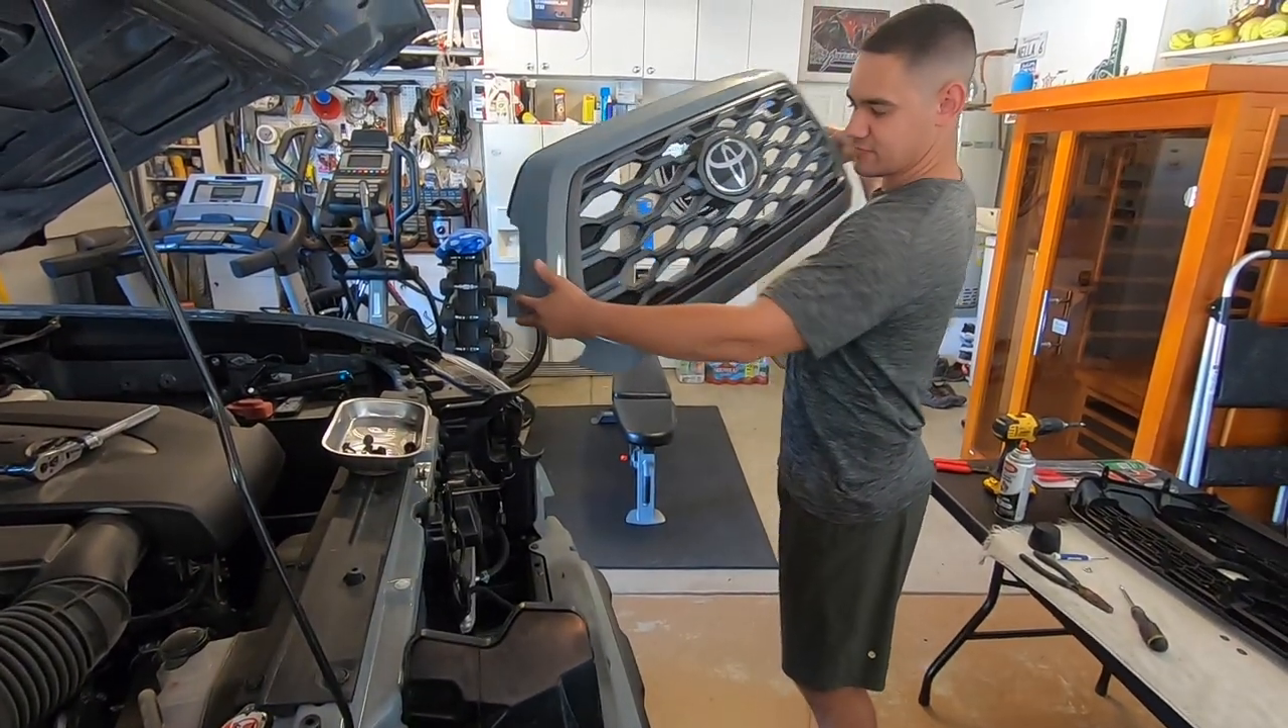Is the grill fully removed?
Yes.